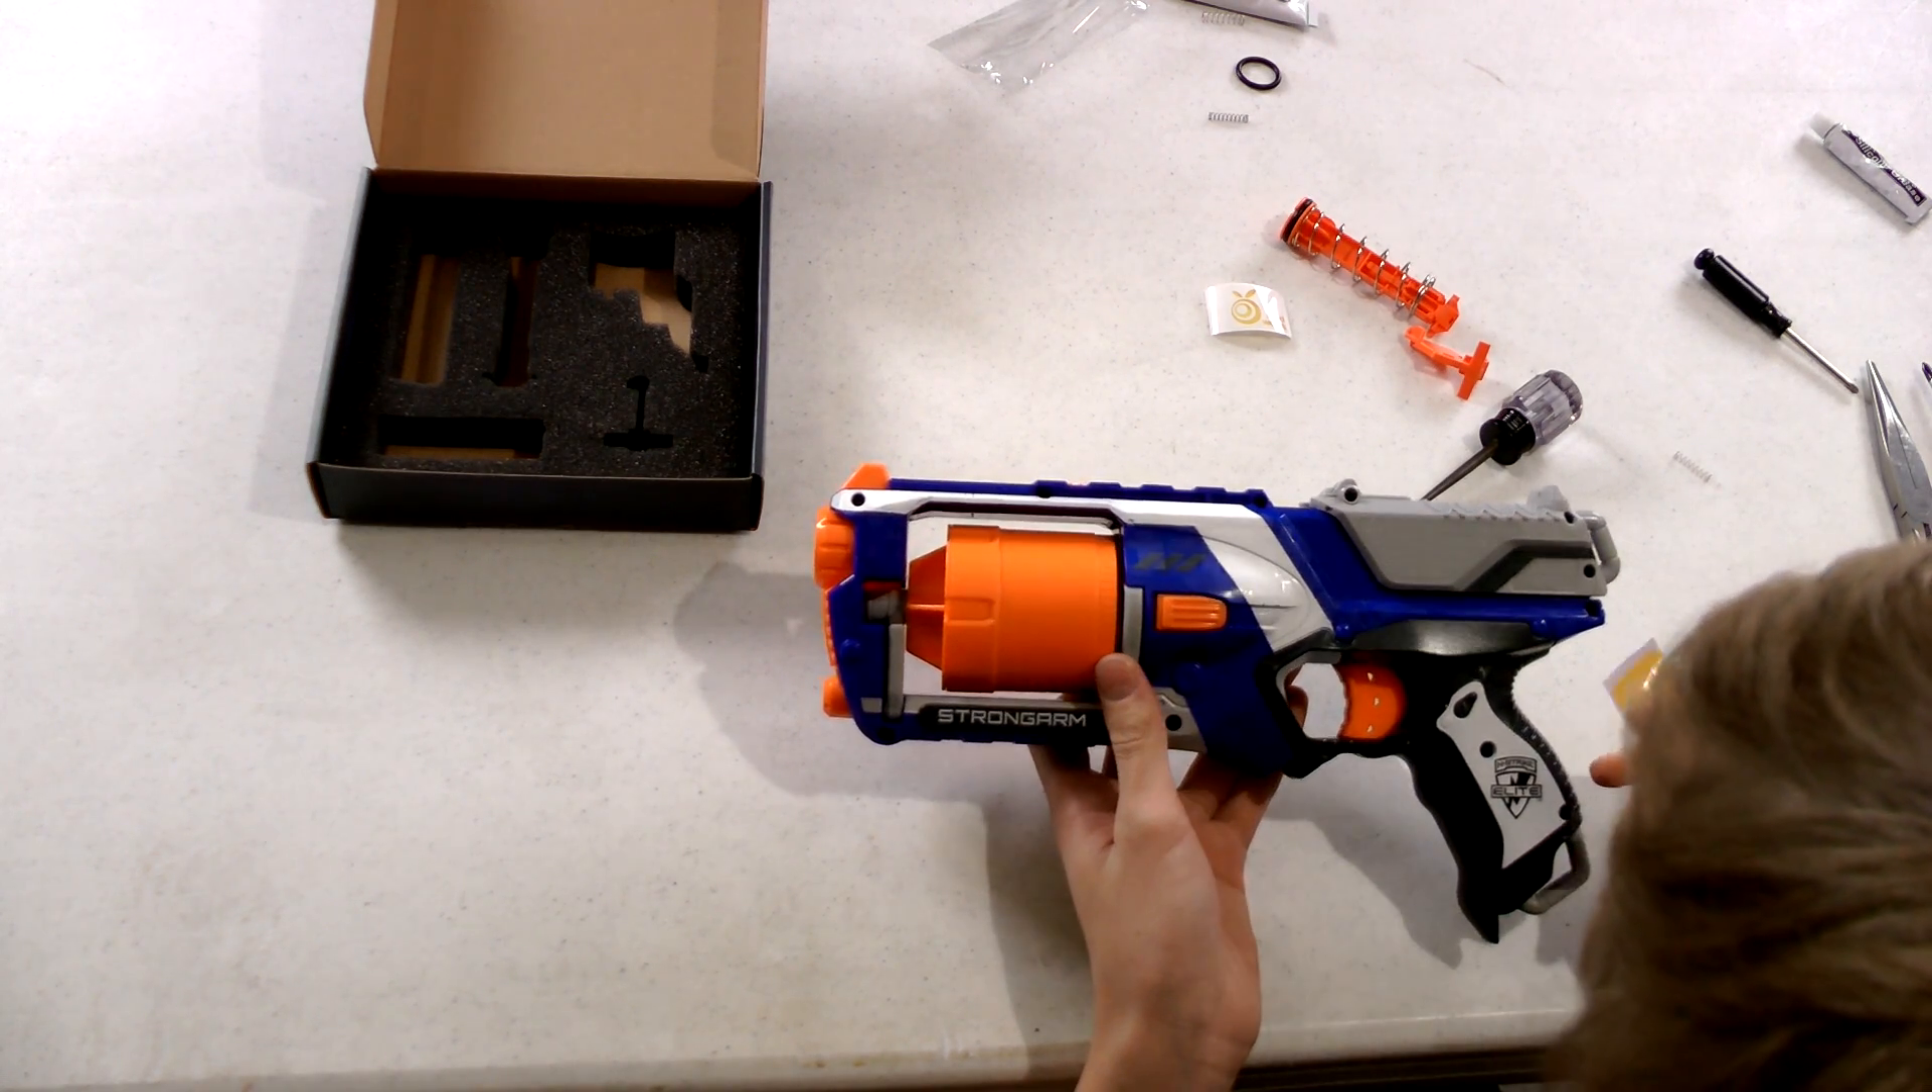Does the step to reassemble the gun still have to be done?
No.